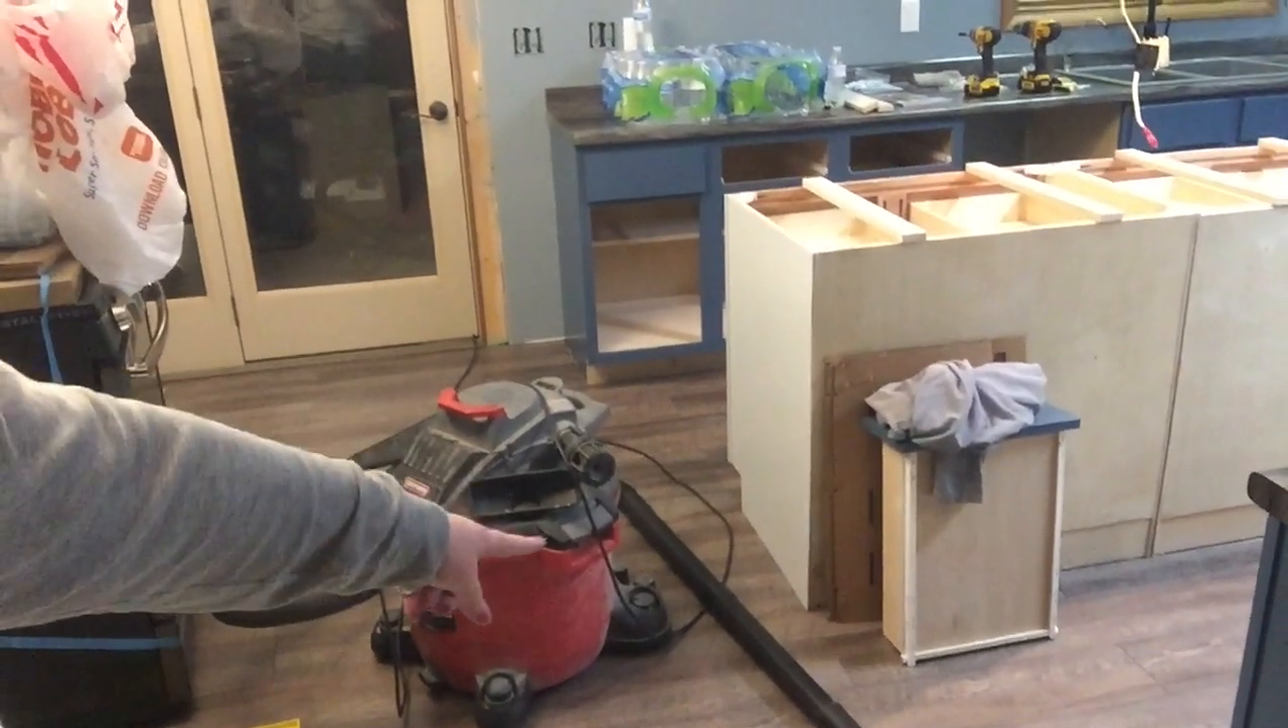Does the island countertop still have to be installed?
Yes.